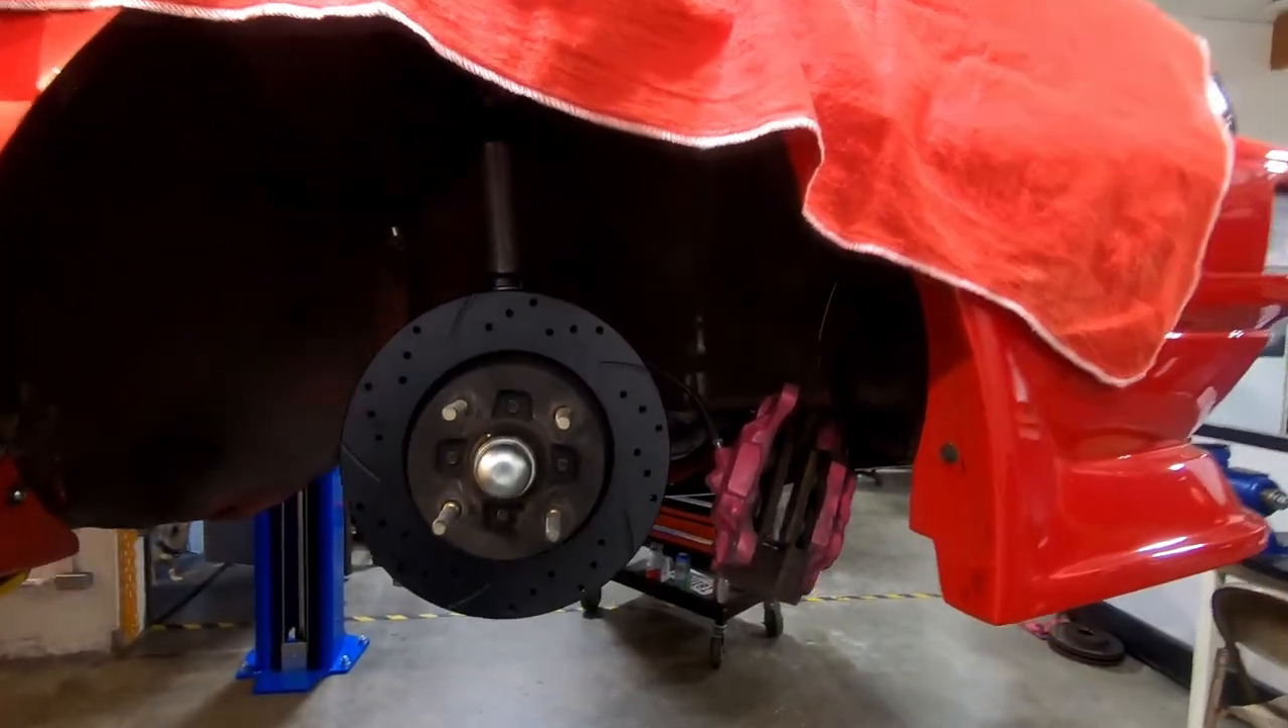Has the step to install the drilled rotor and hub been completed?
Yes.